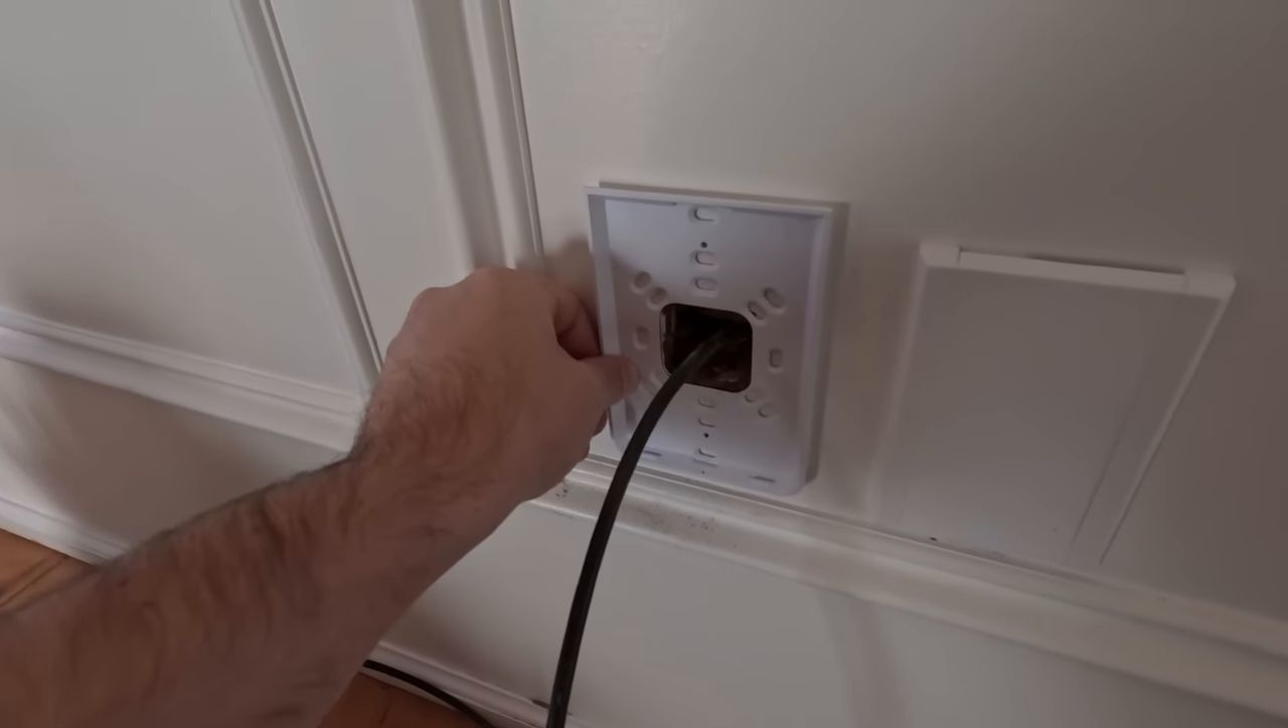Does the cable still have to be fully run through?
No.